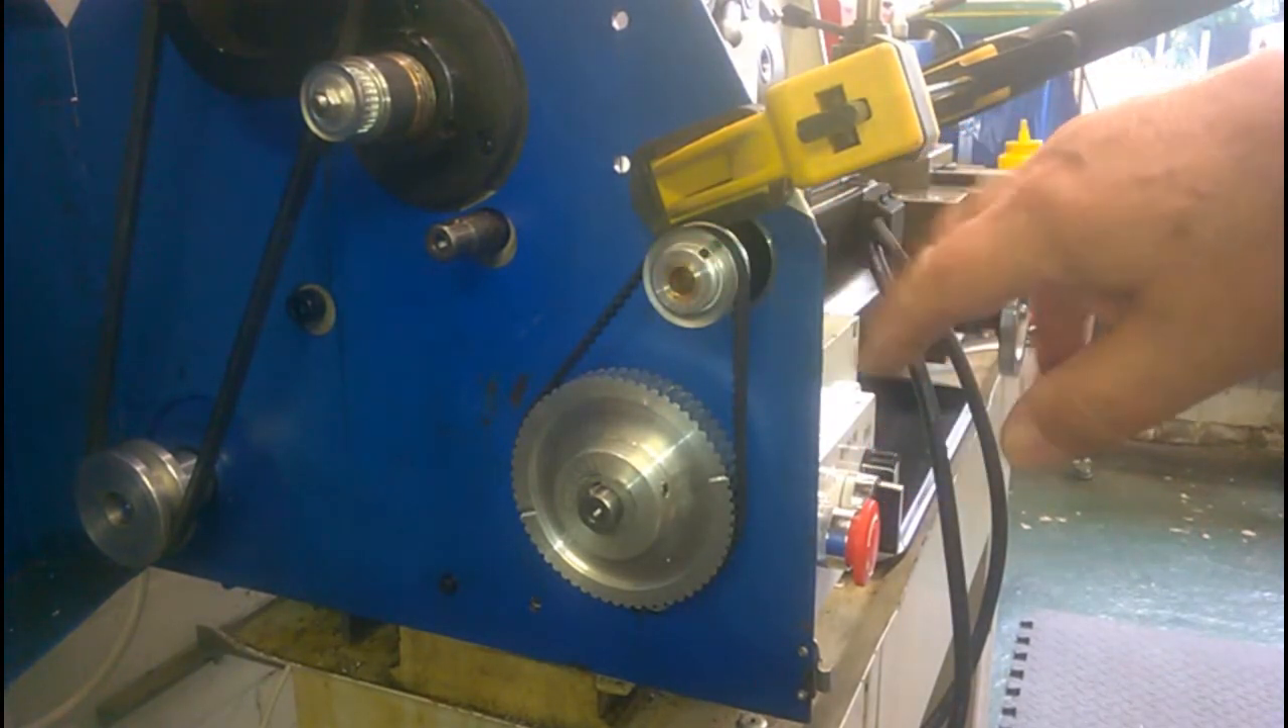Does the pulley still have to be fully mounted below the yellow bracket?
No.